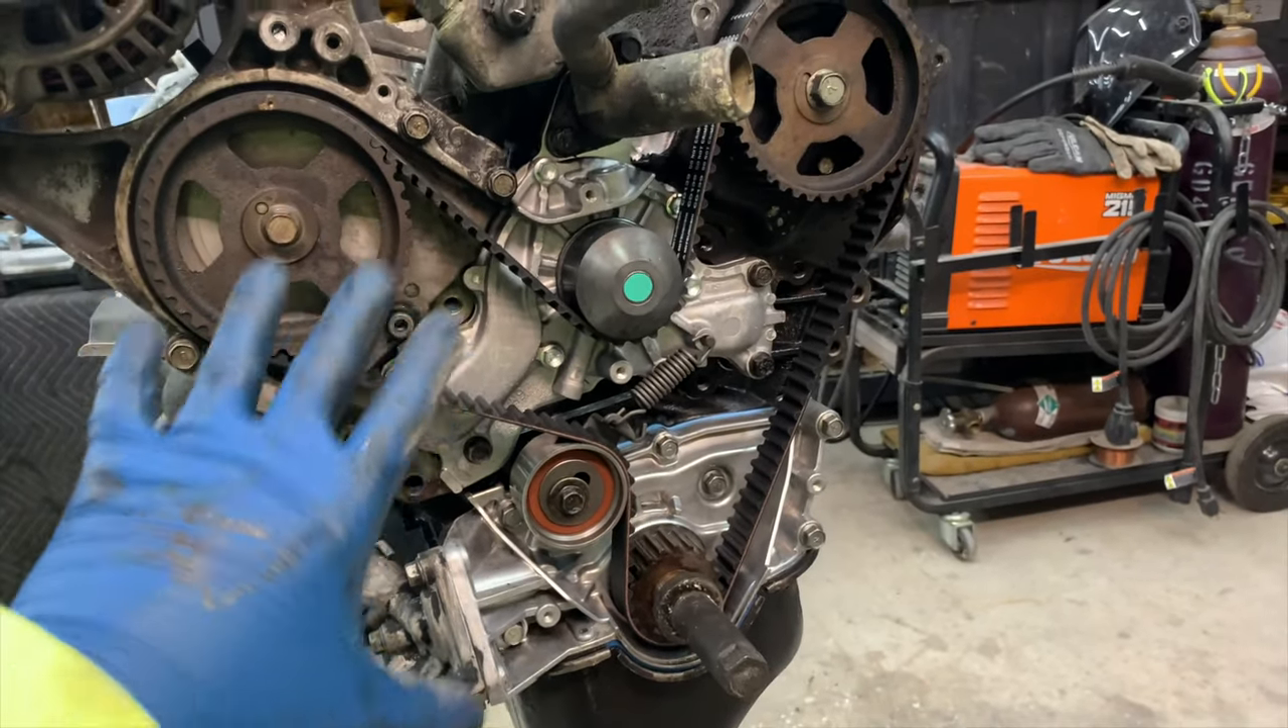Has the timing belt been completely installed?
Yes.